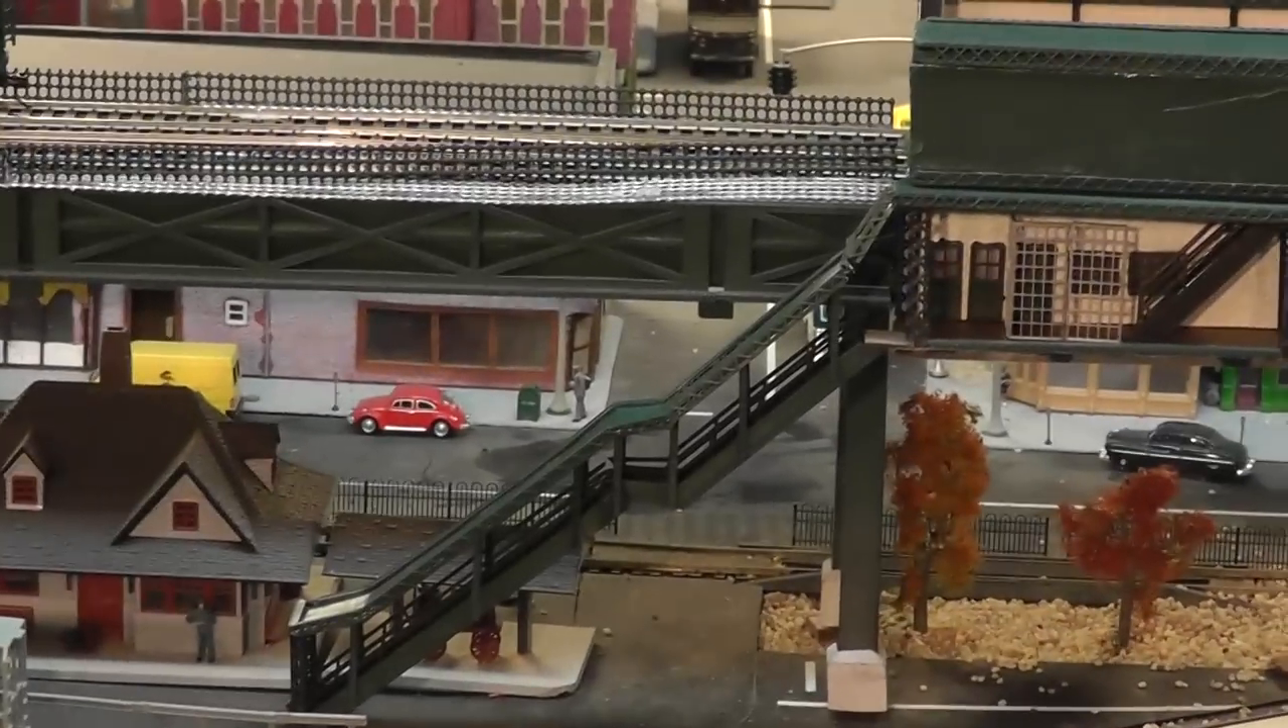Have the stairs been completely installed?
Yes.